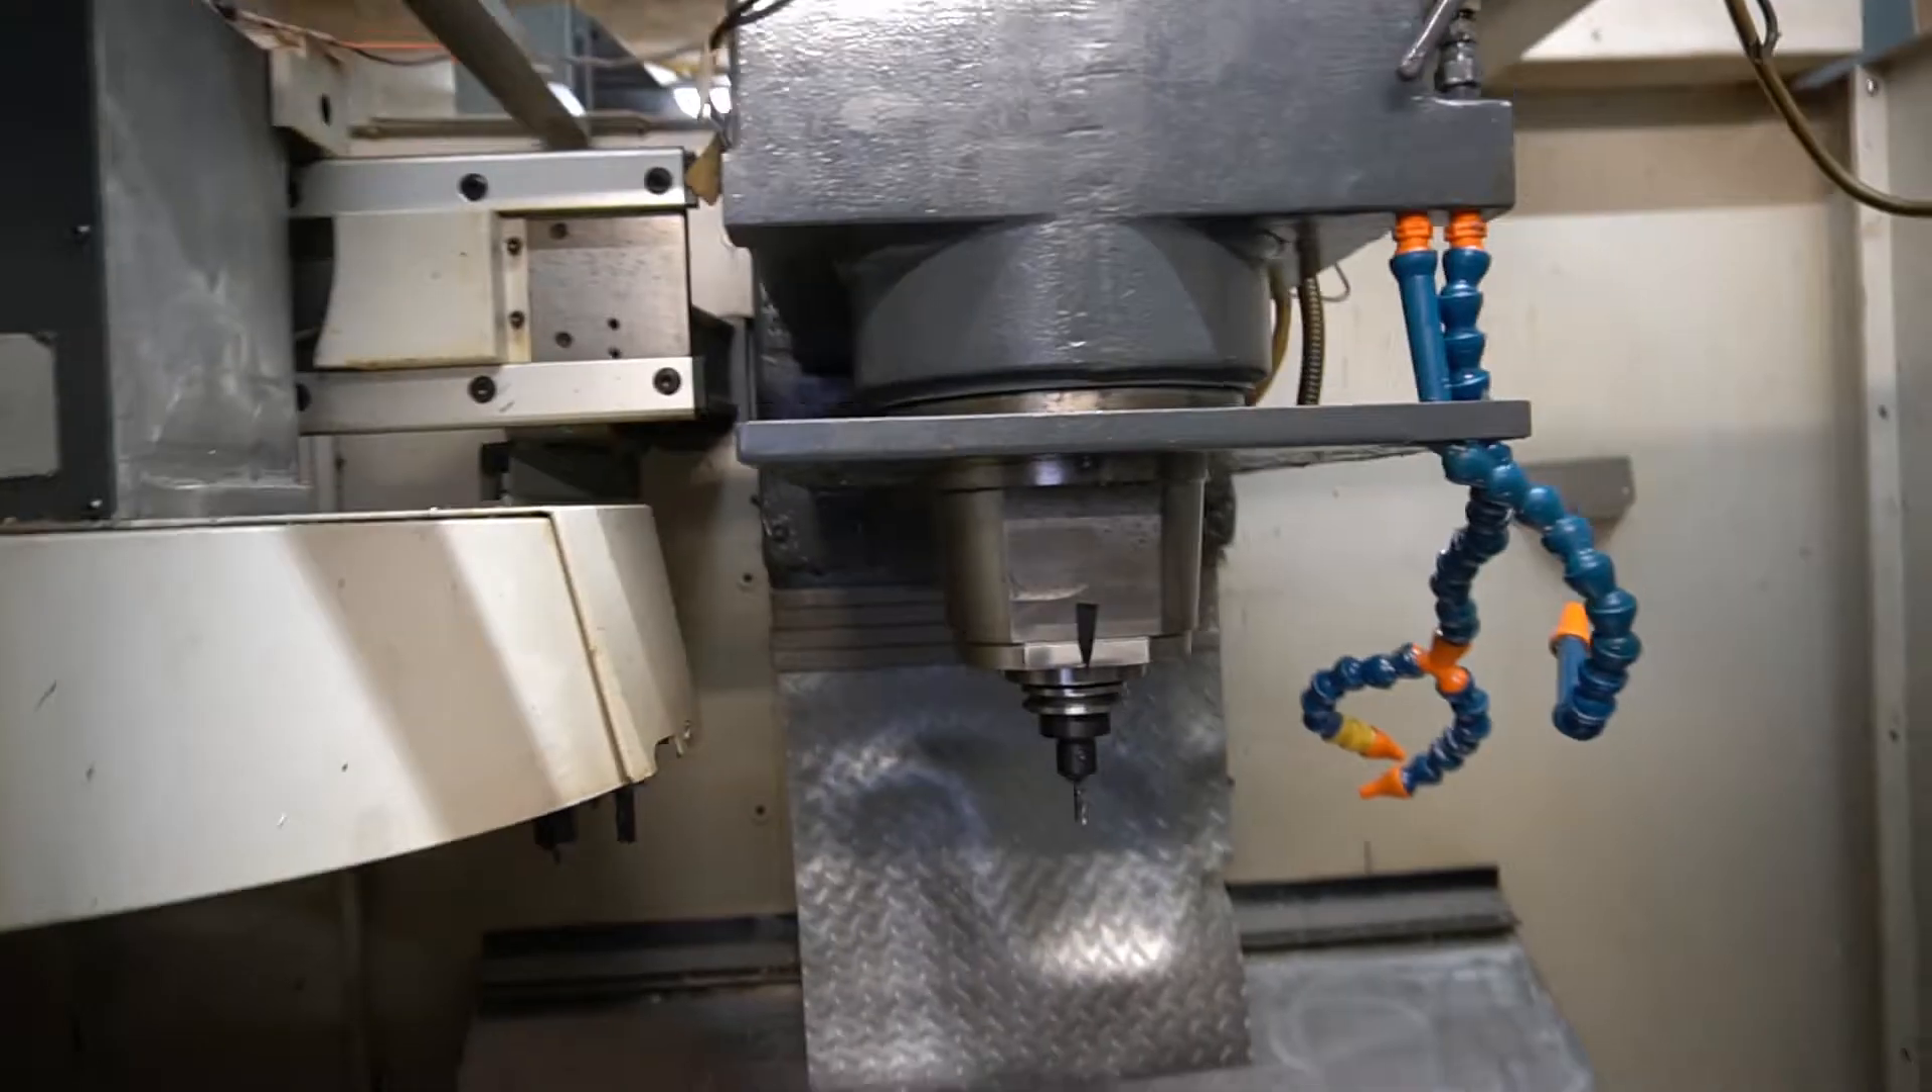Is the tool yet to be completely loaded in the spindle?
No.